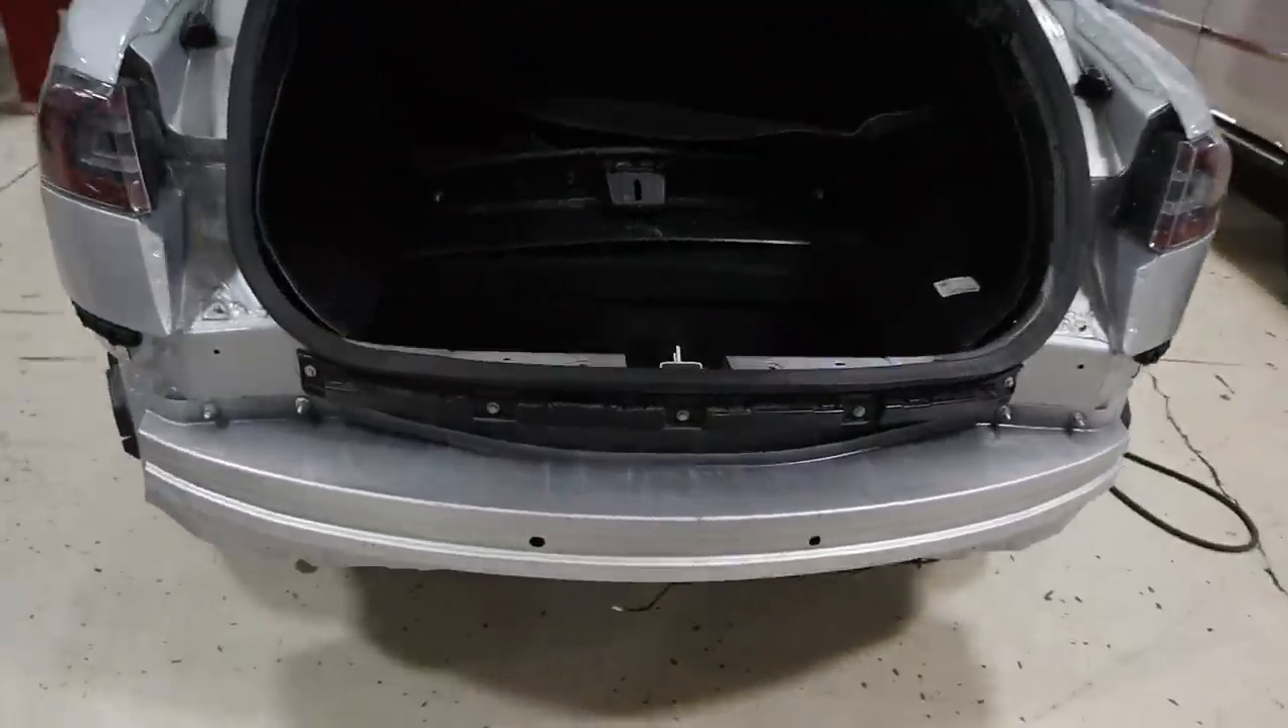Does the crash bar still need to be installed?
No.